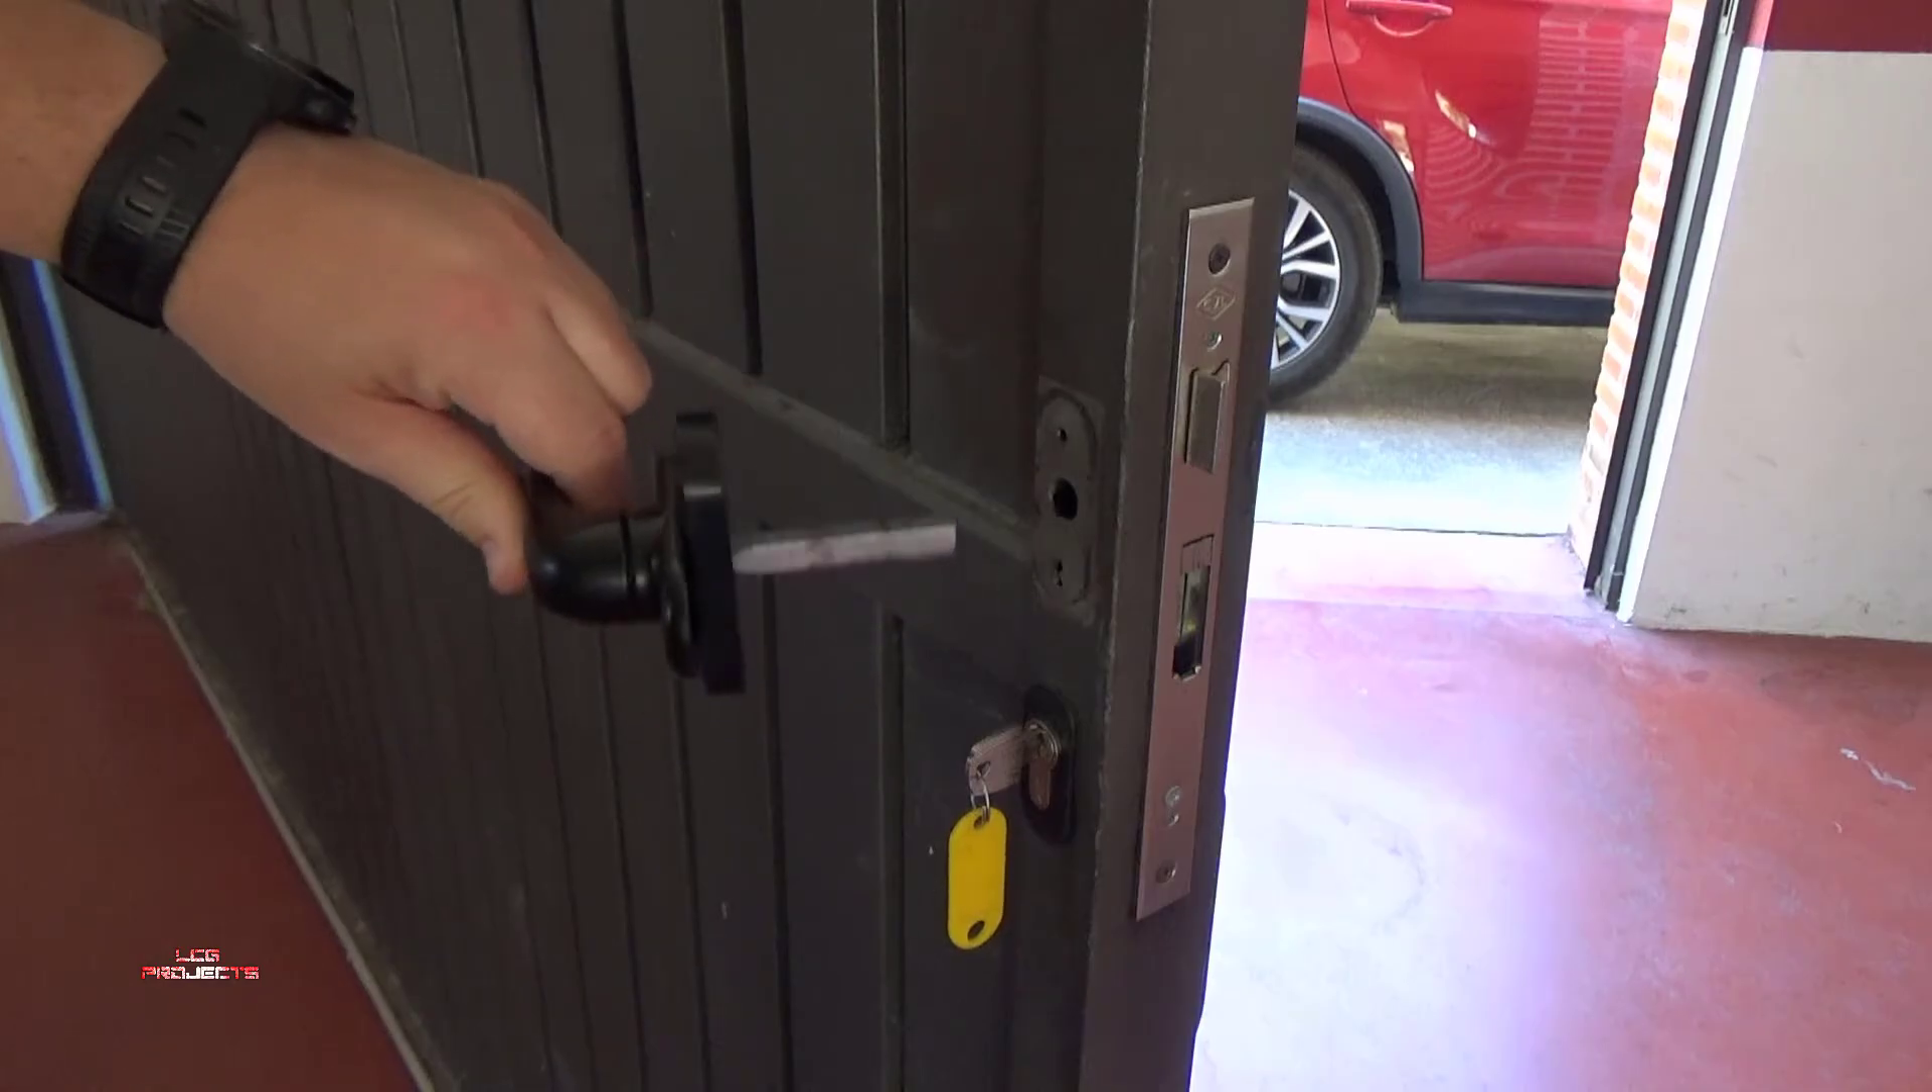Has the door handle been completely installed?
No.